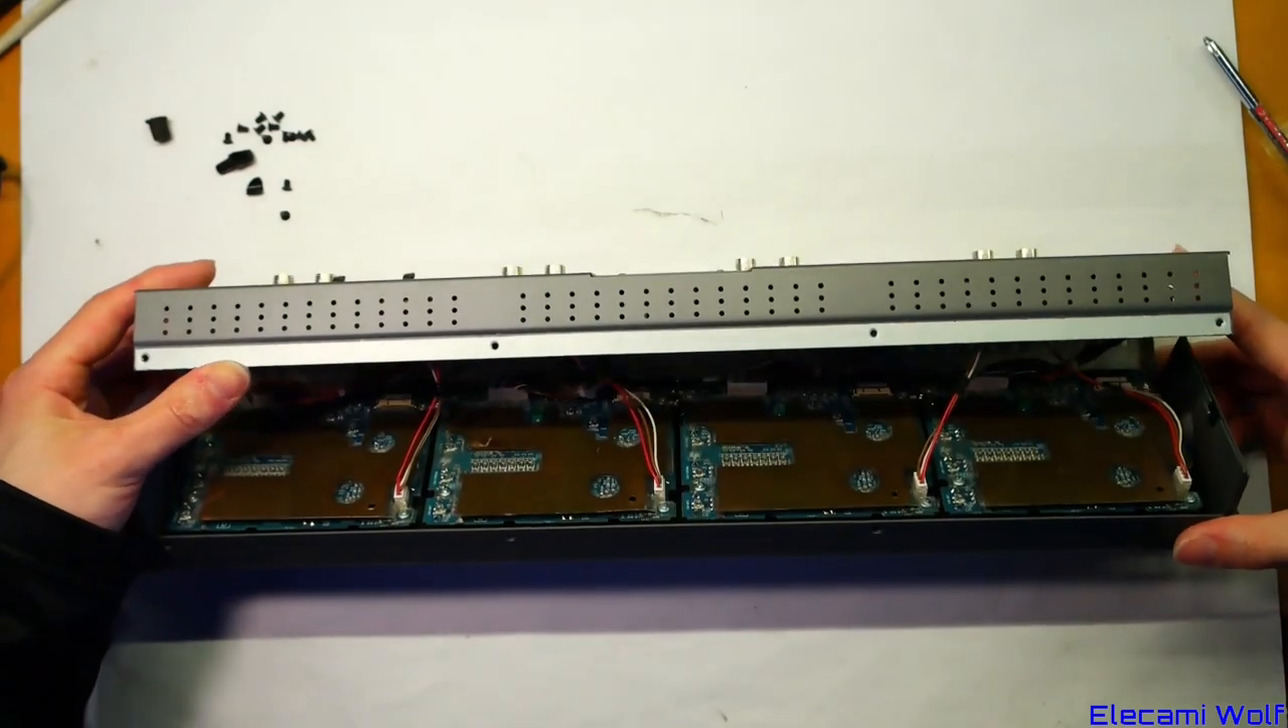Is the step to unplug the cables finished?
No.